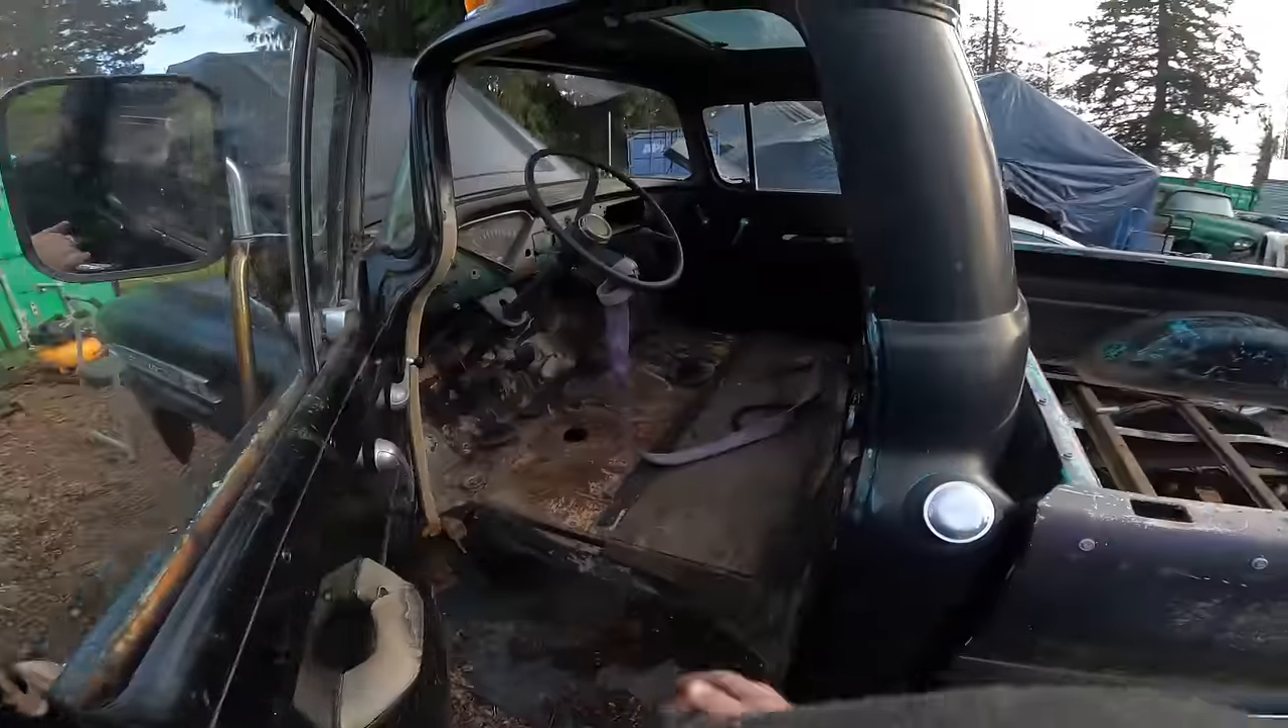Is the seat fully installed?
No.